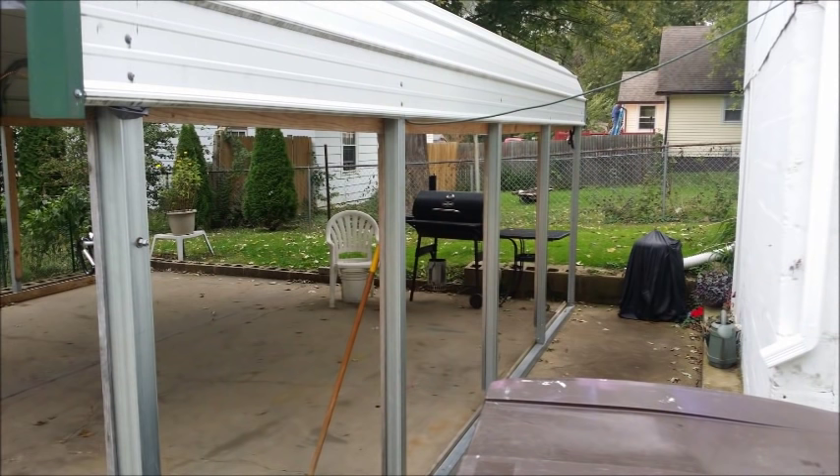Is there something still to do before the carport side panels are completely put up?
Yes.